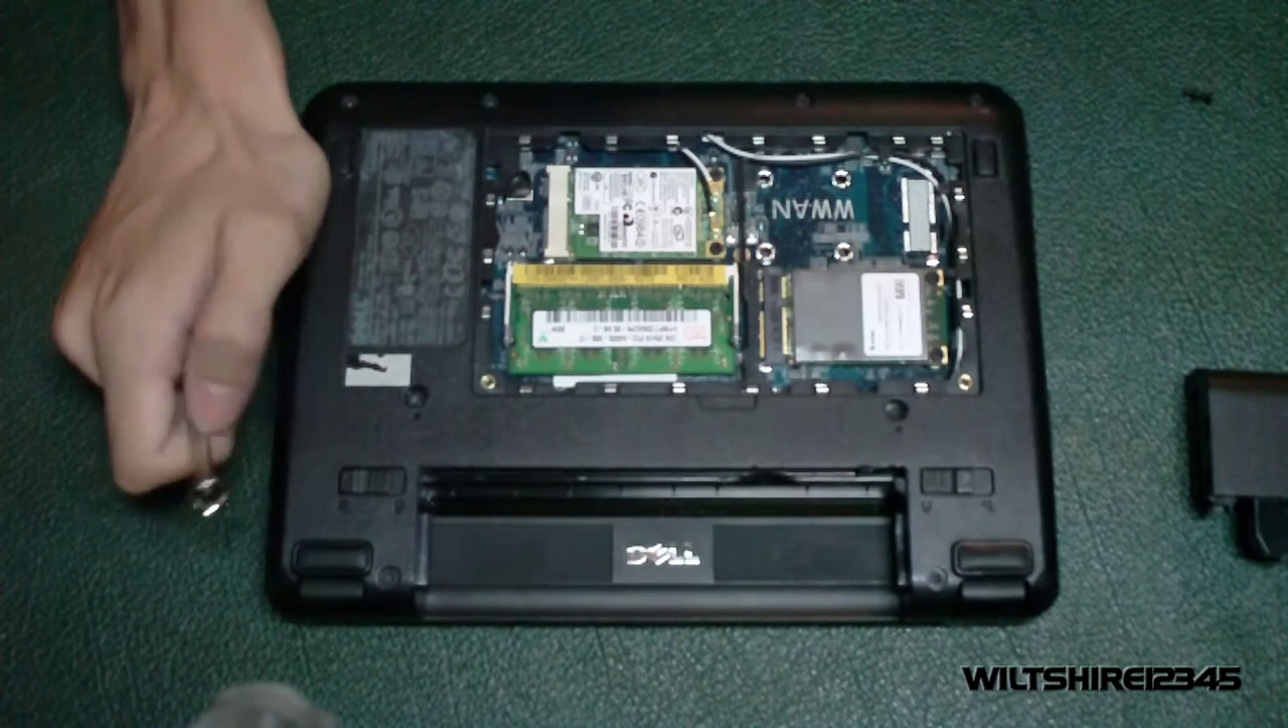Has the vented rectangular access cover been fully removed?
Yes.